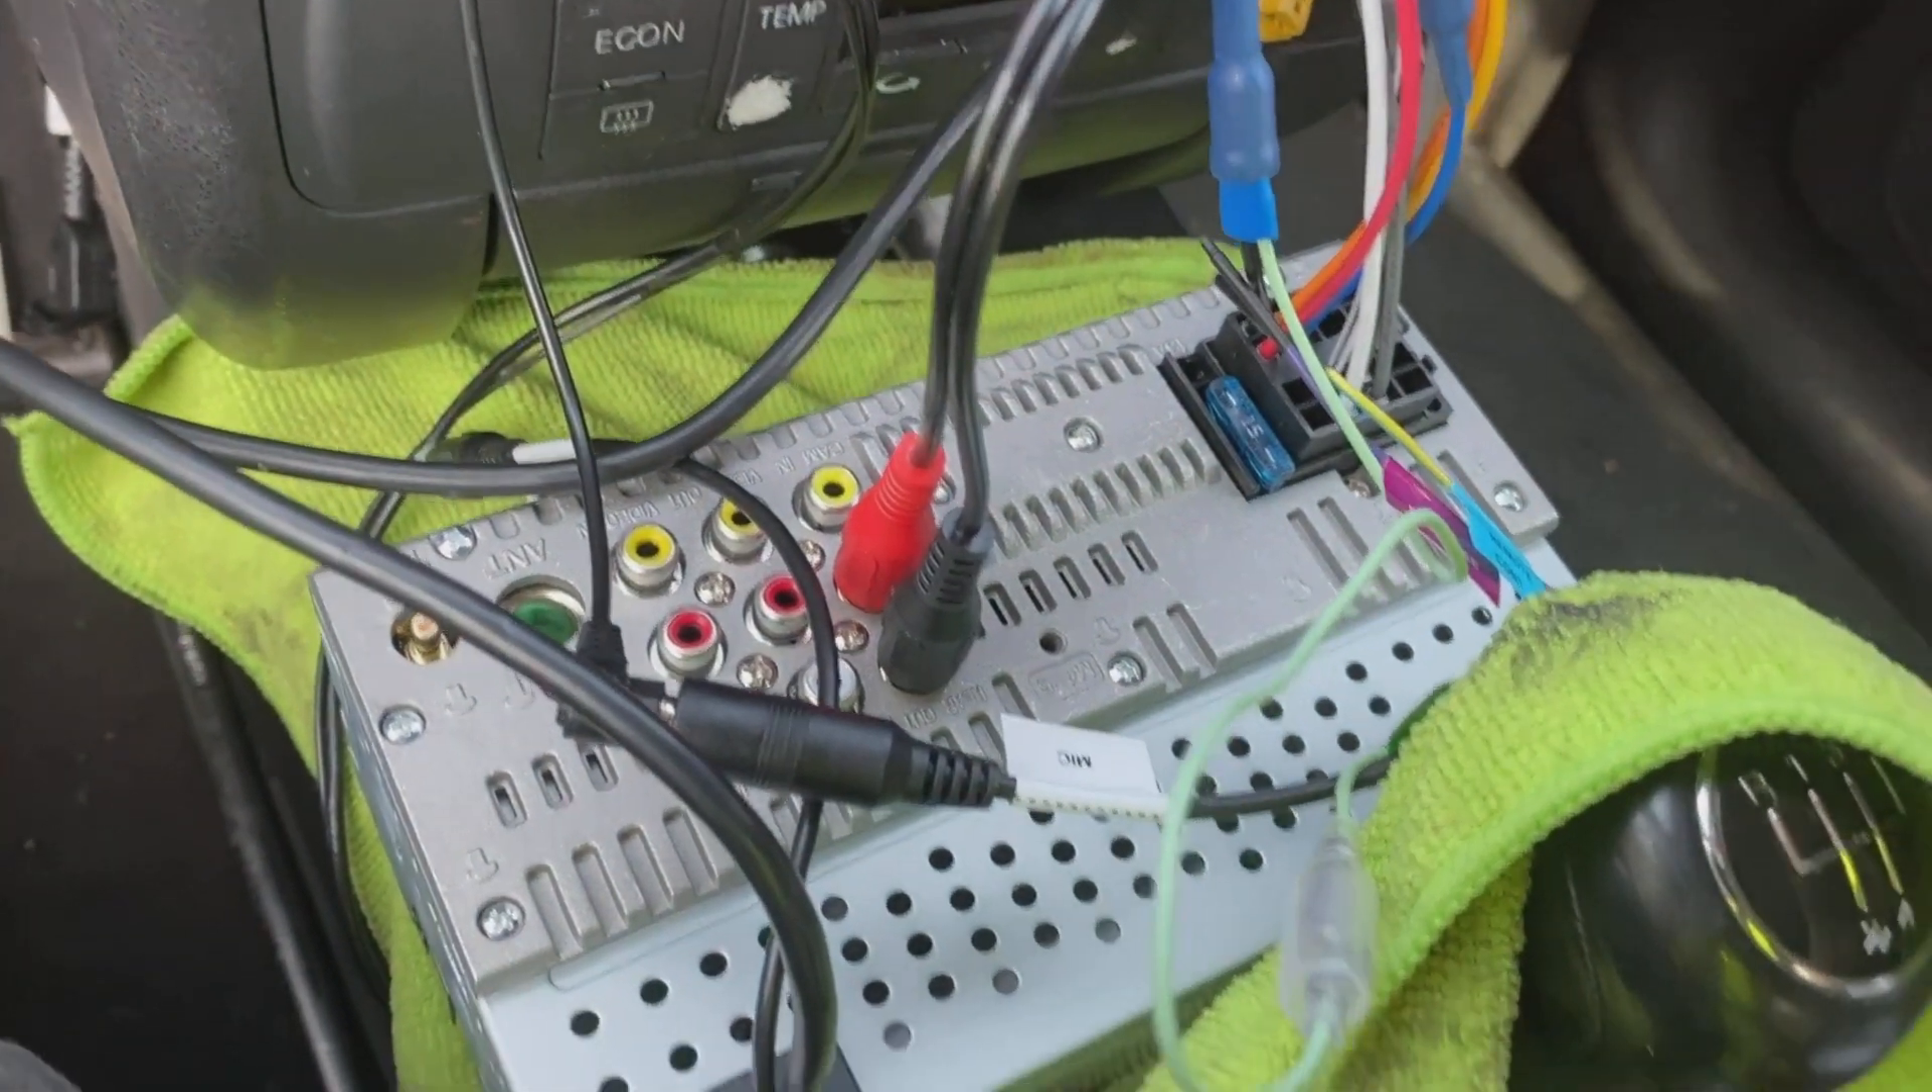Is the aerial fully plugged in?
No.